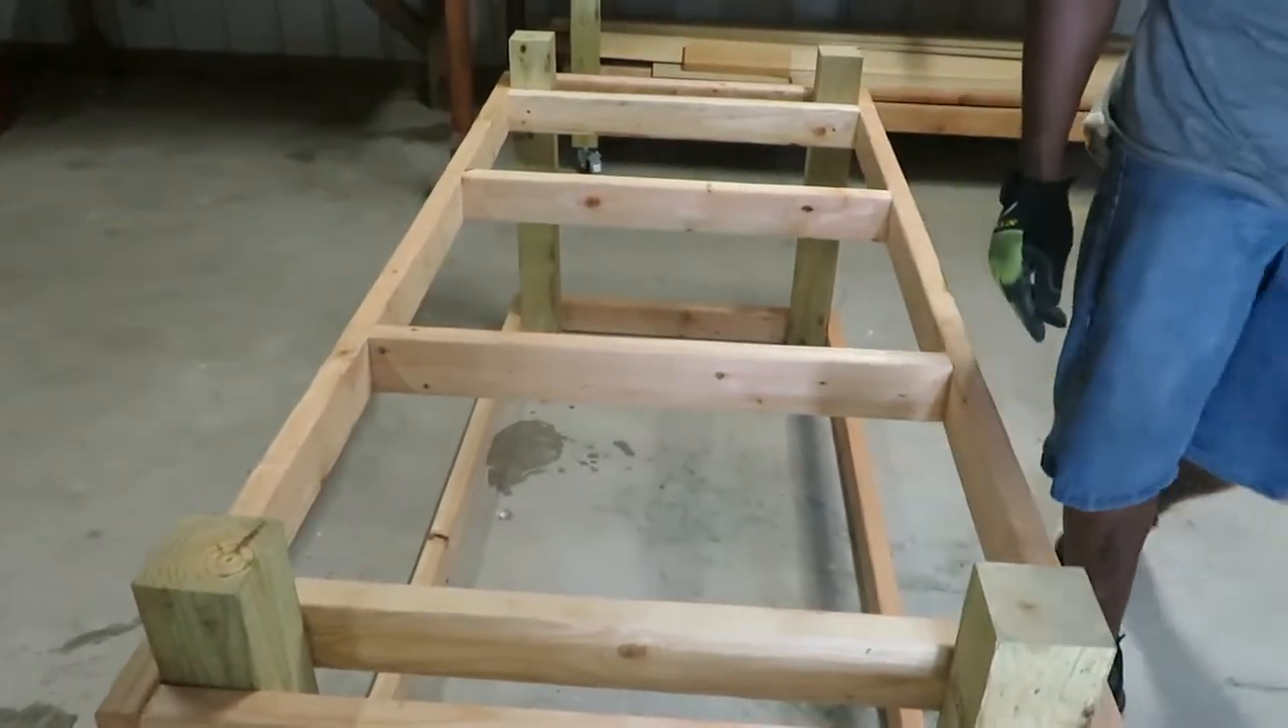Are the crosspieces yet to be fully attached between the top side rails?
No.